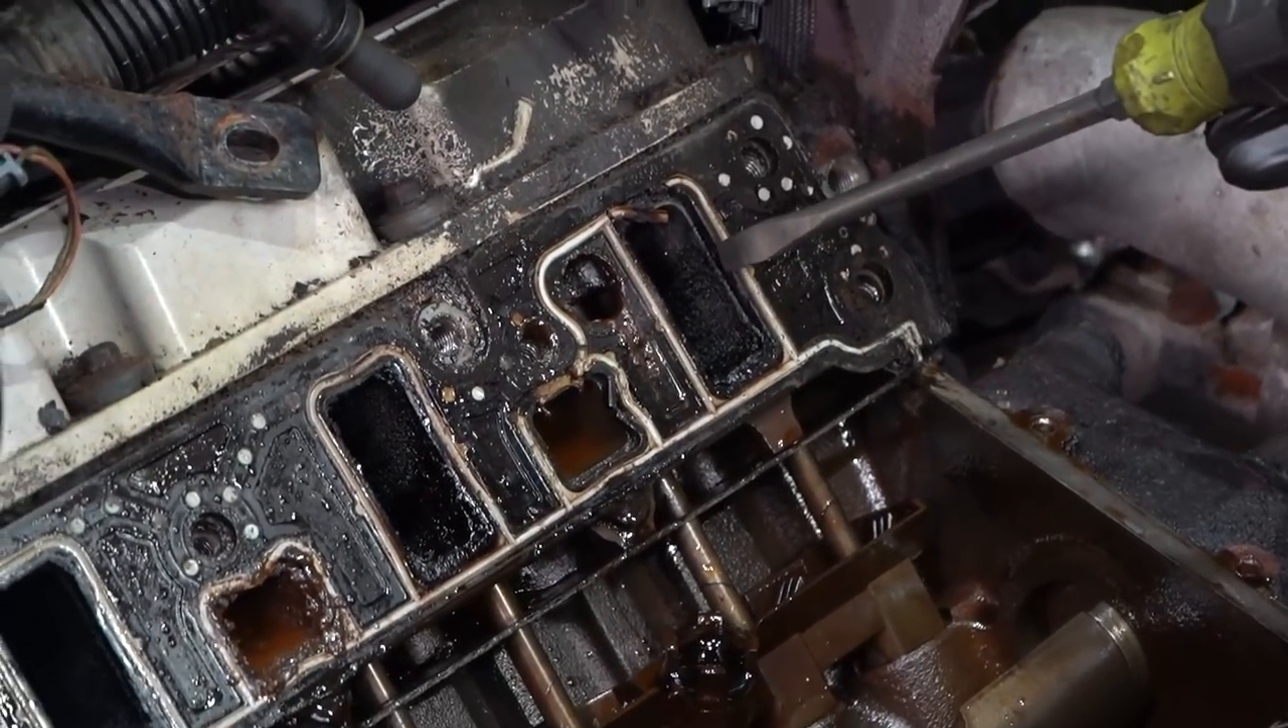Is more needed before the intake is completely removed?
No.